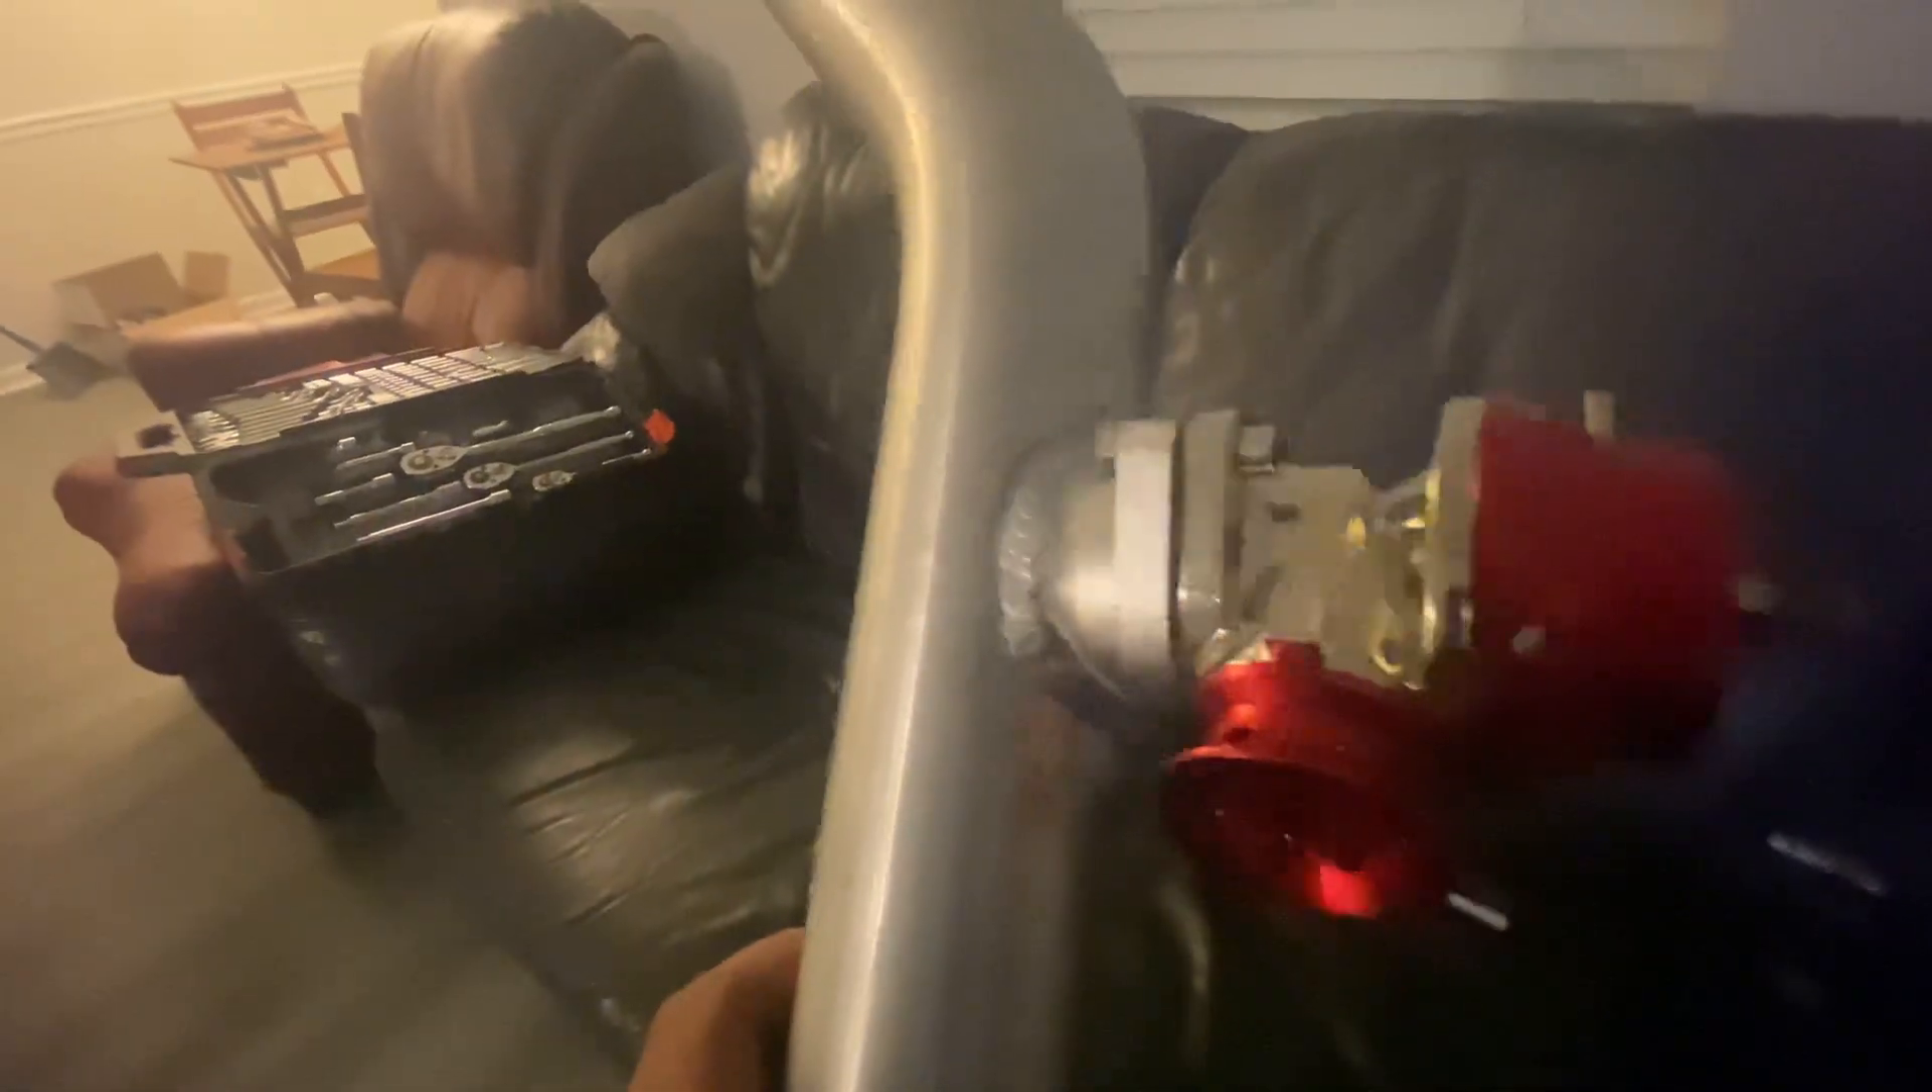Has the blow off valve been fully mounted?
Yes.